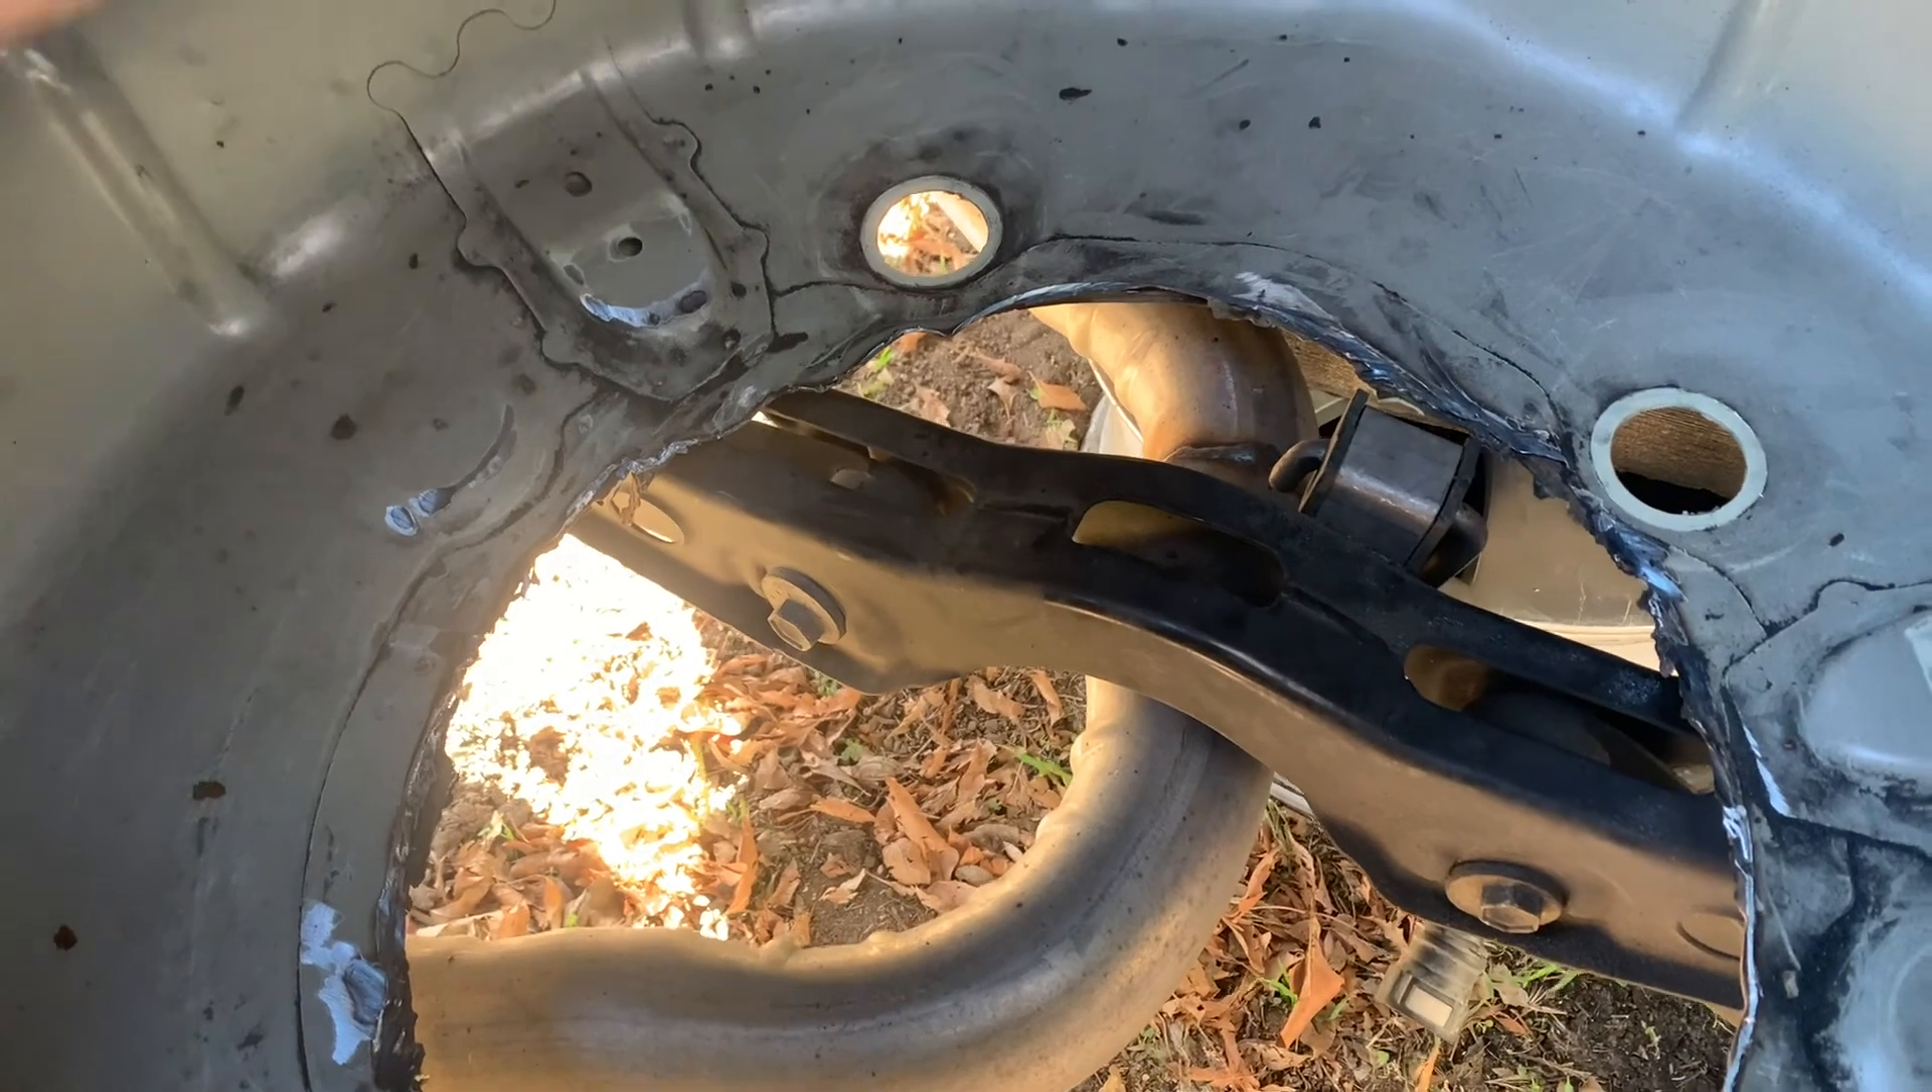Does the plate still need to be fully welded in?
Yes.